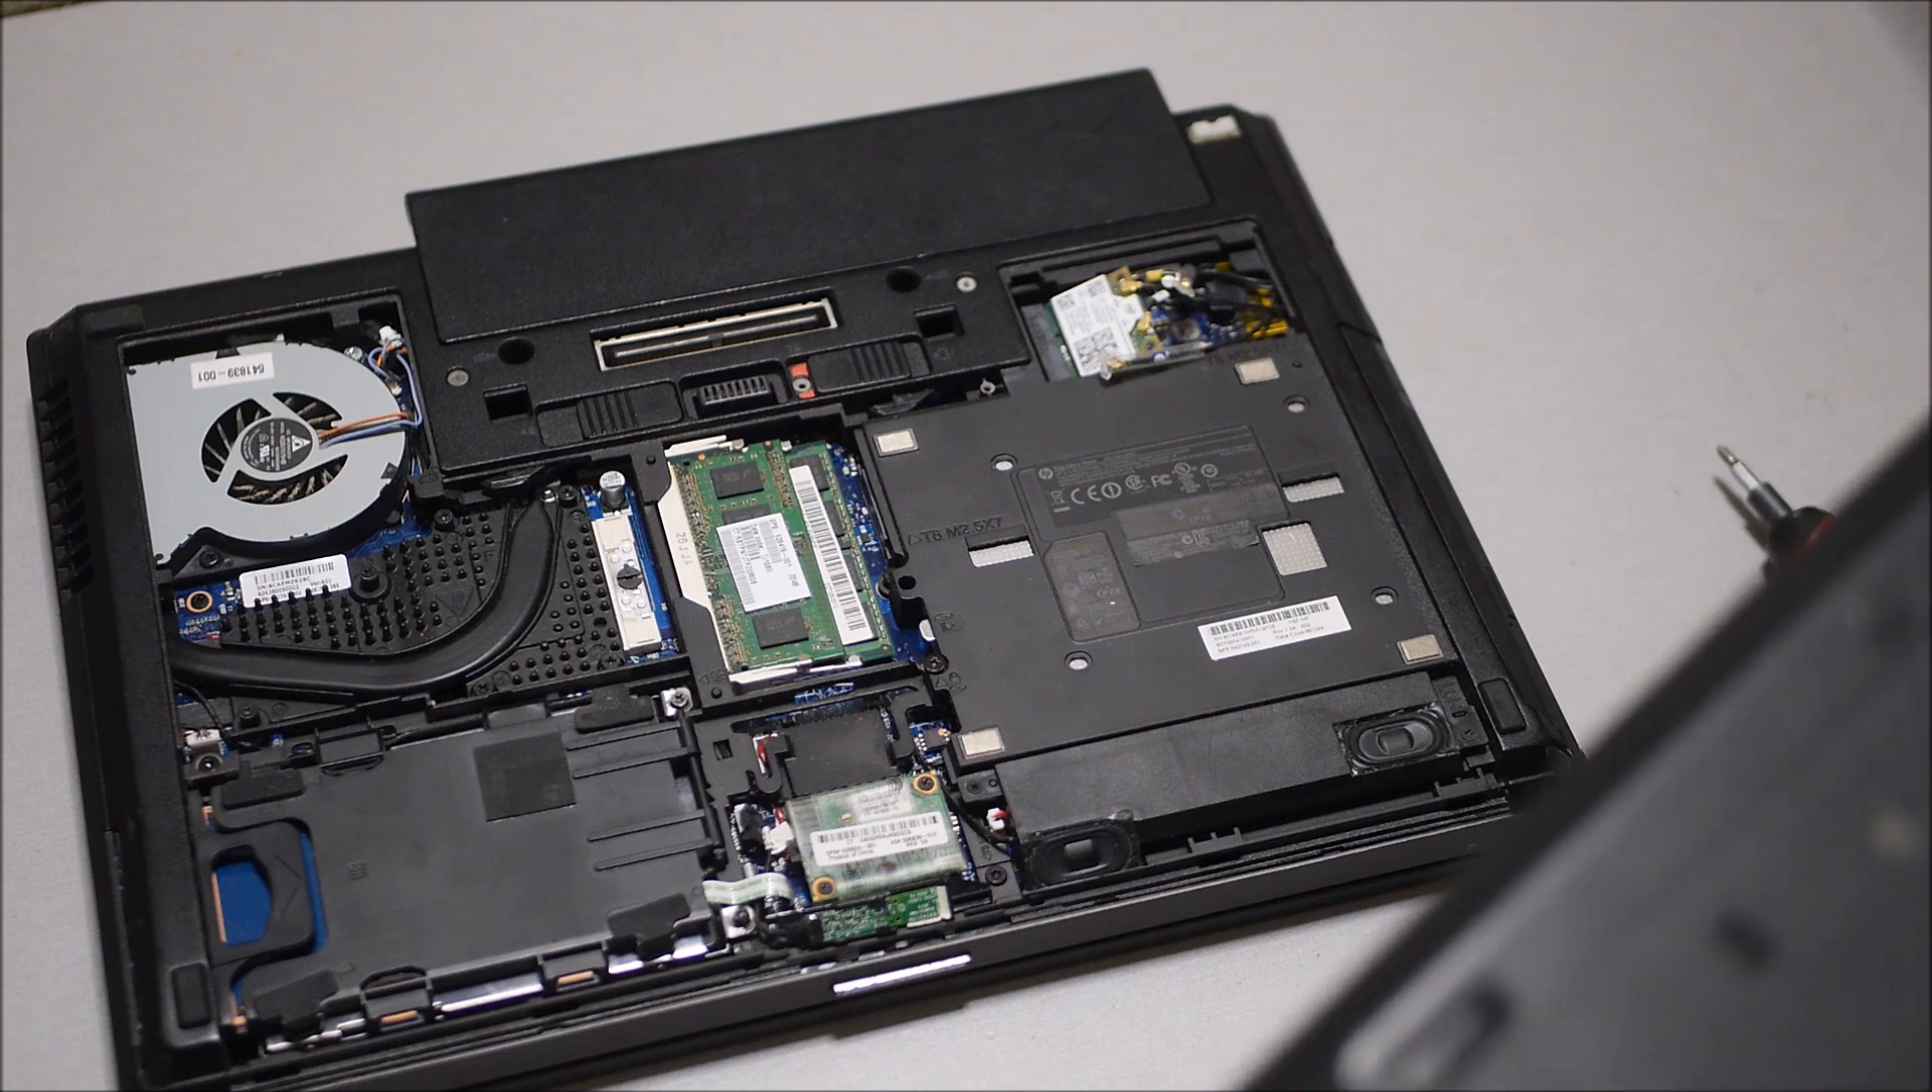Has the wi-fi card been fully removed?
No.